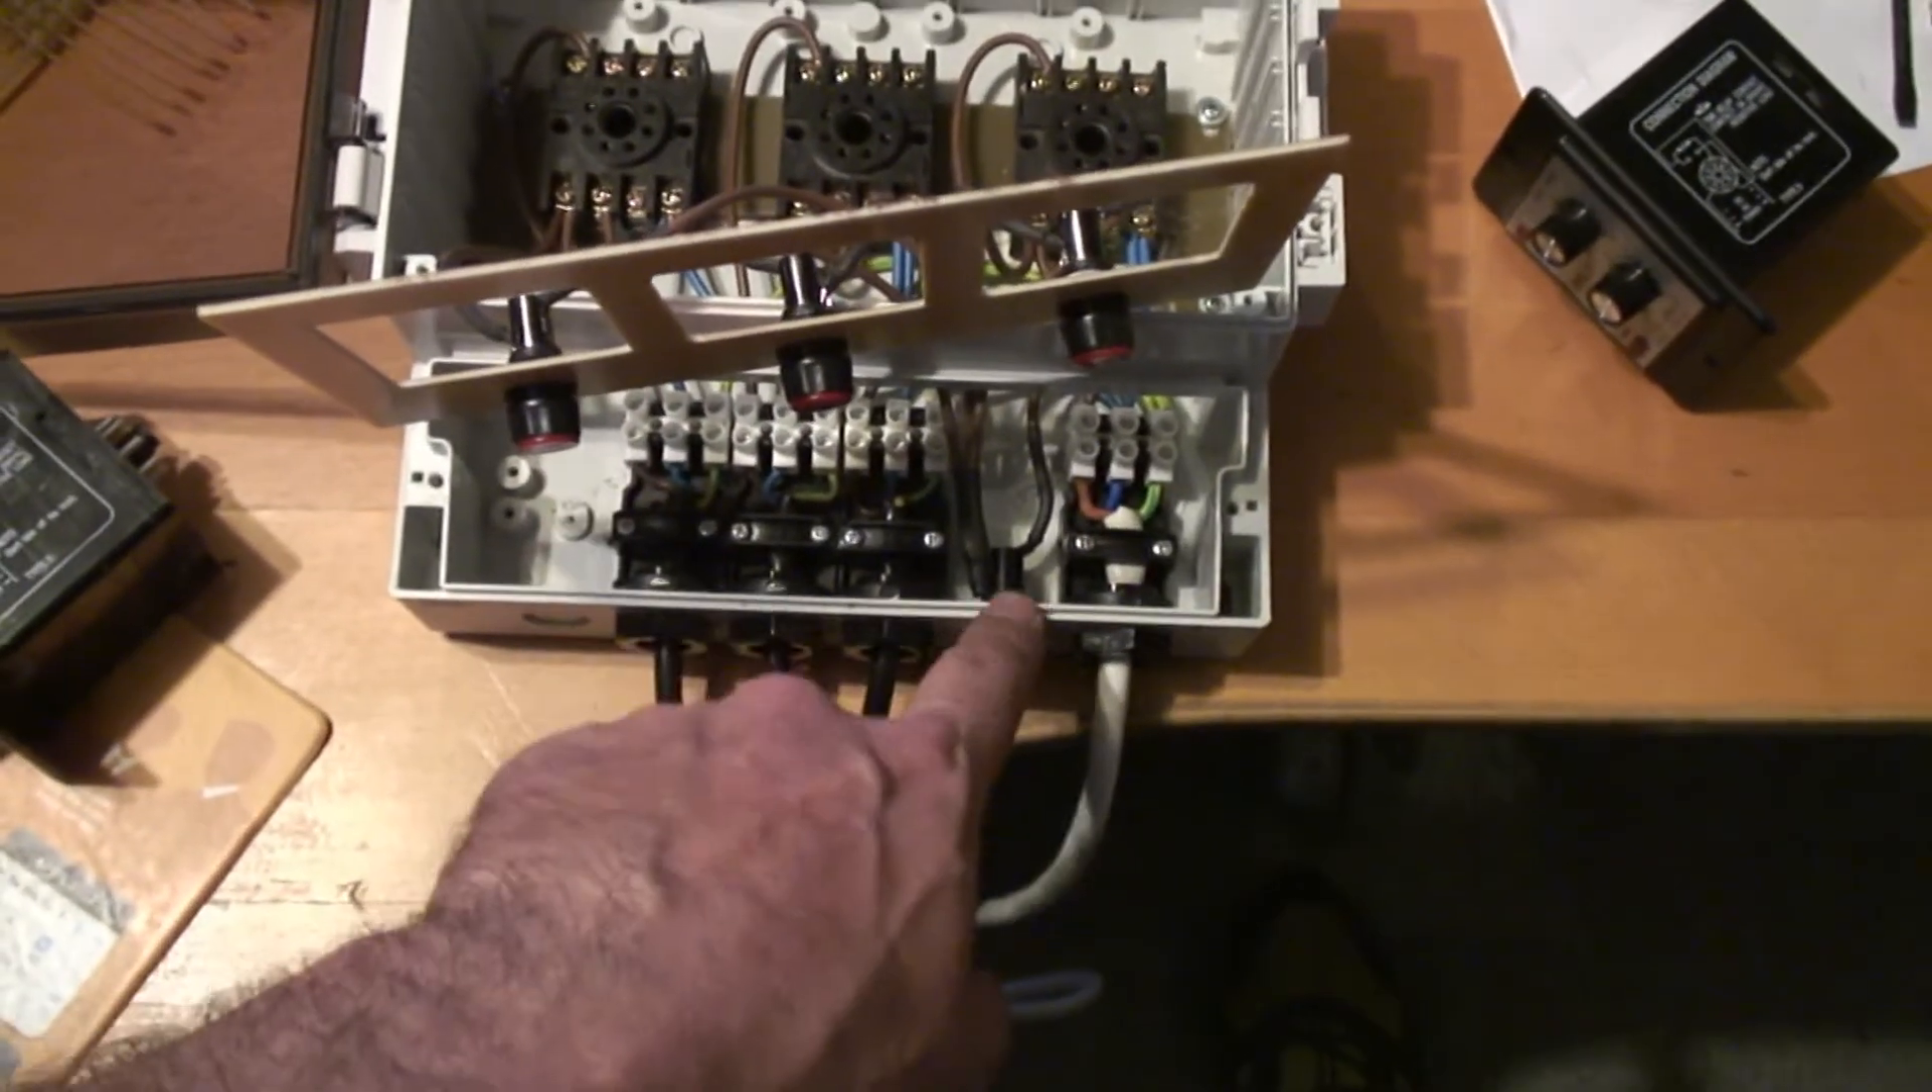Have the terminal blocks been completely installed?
Yes.